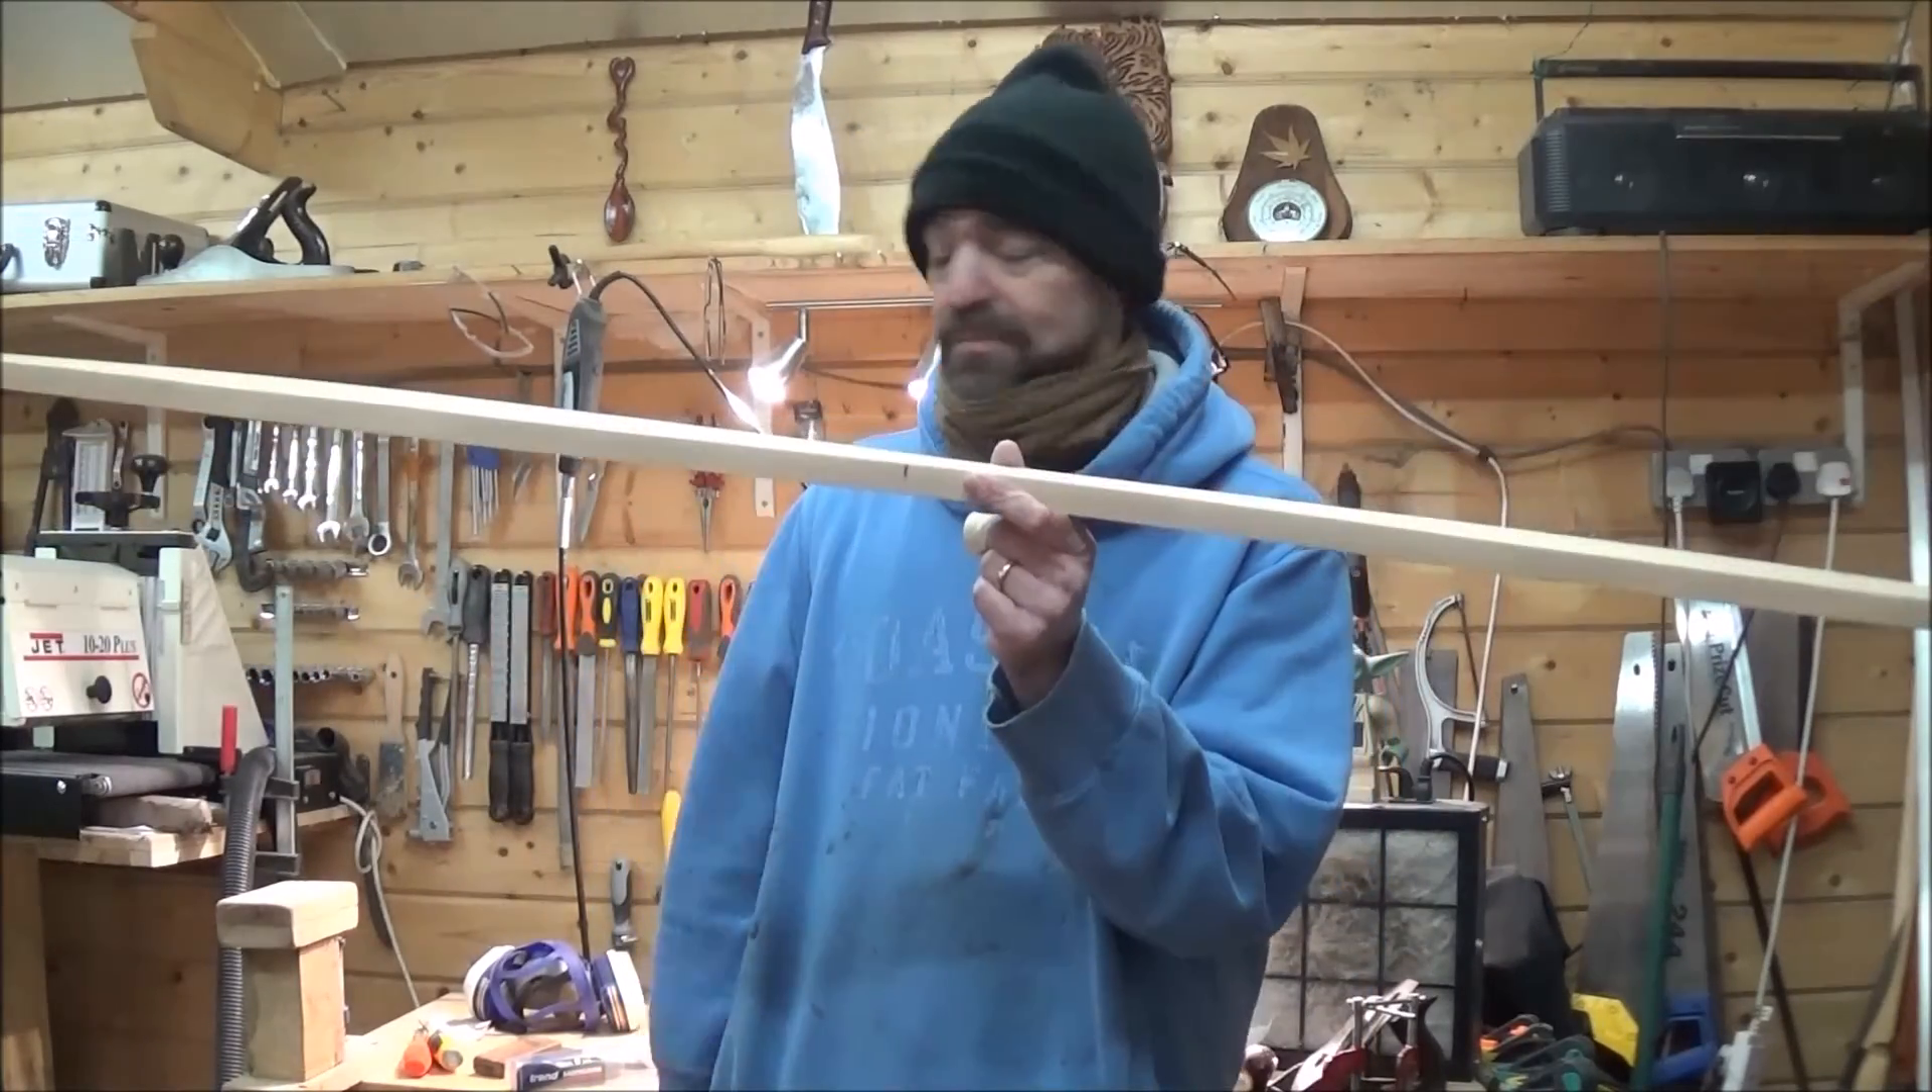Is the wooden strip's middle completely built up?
No.